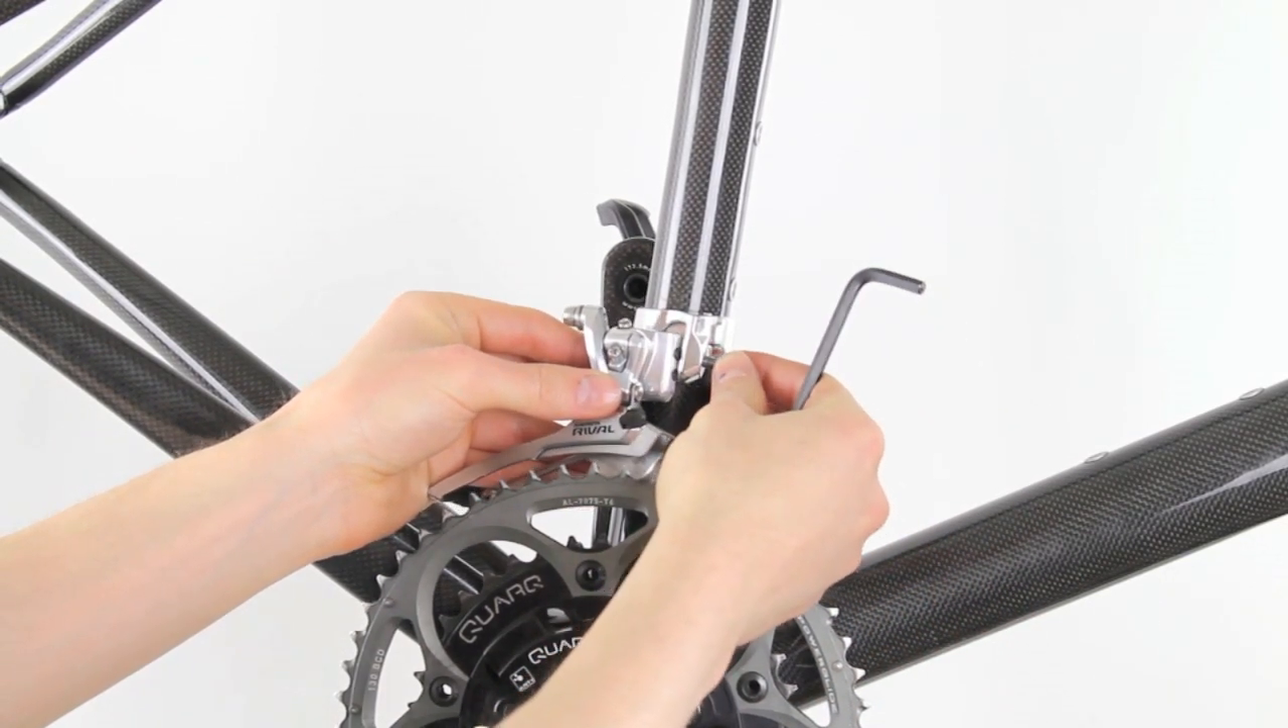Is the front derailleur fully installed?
No.